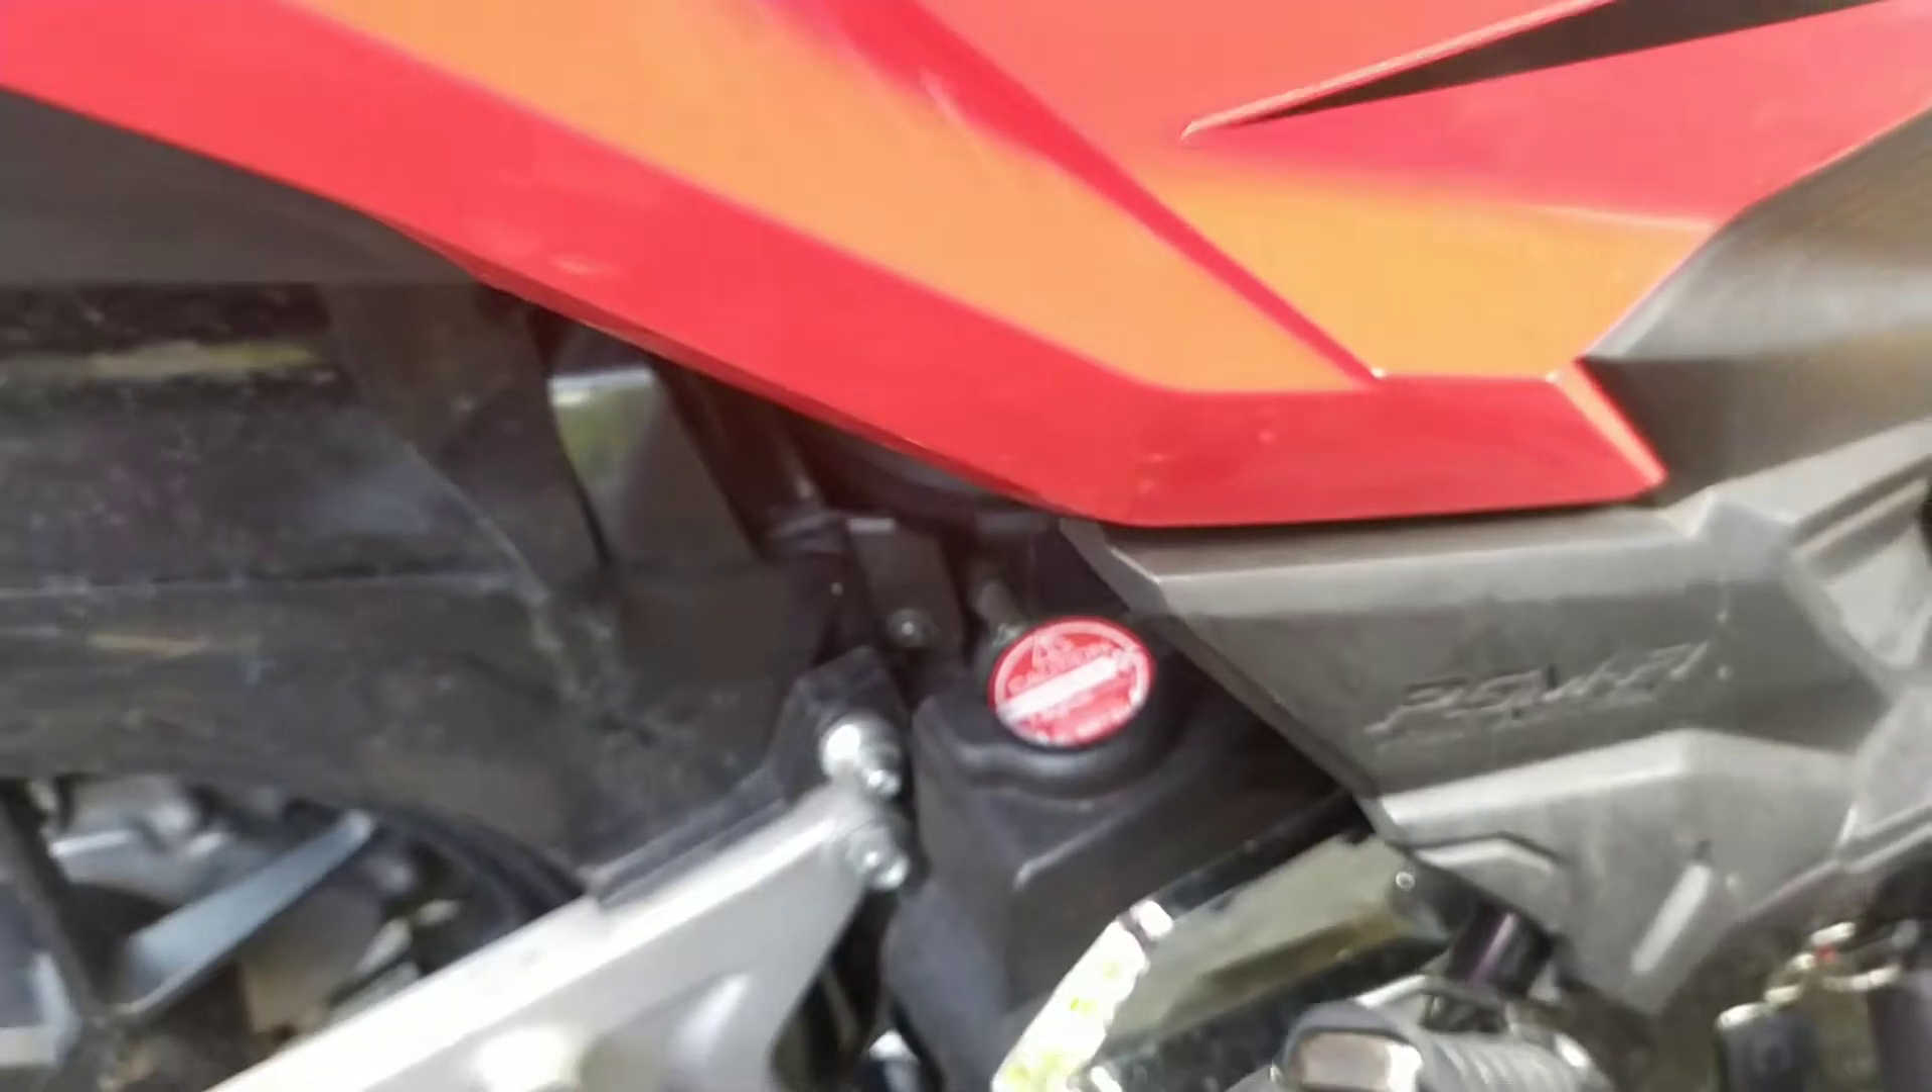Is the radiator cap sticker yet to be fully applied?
No.